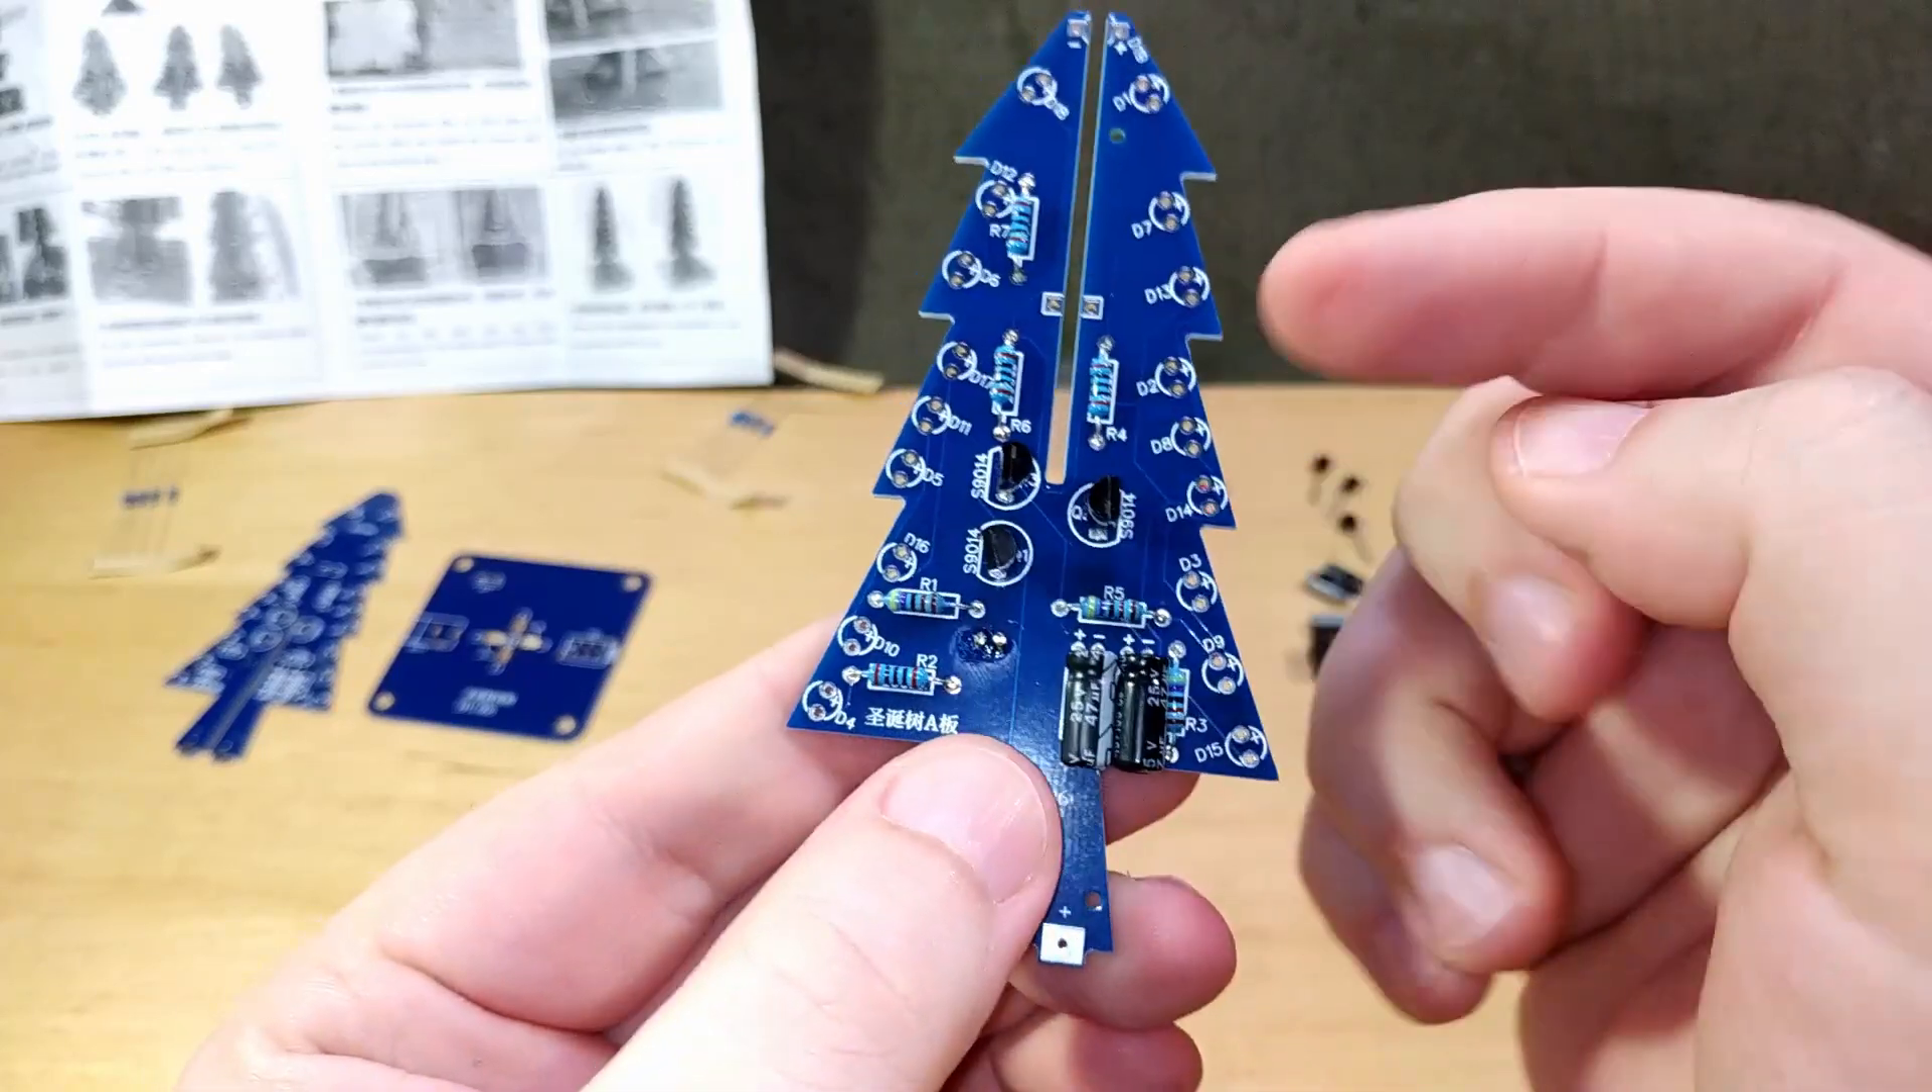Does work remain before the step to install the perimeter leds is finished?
Yes.